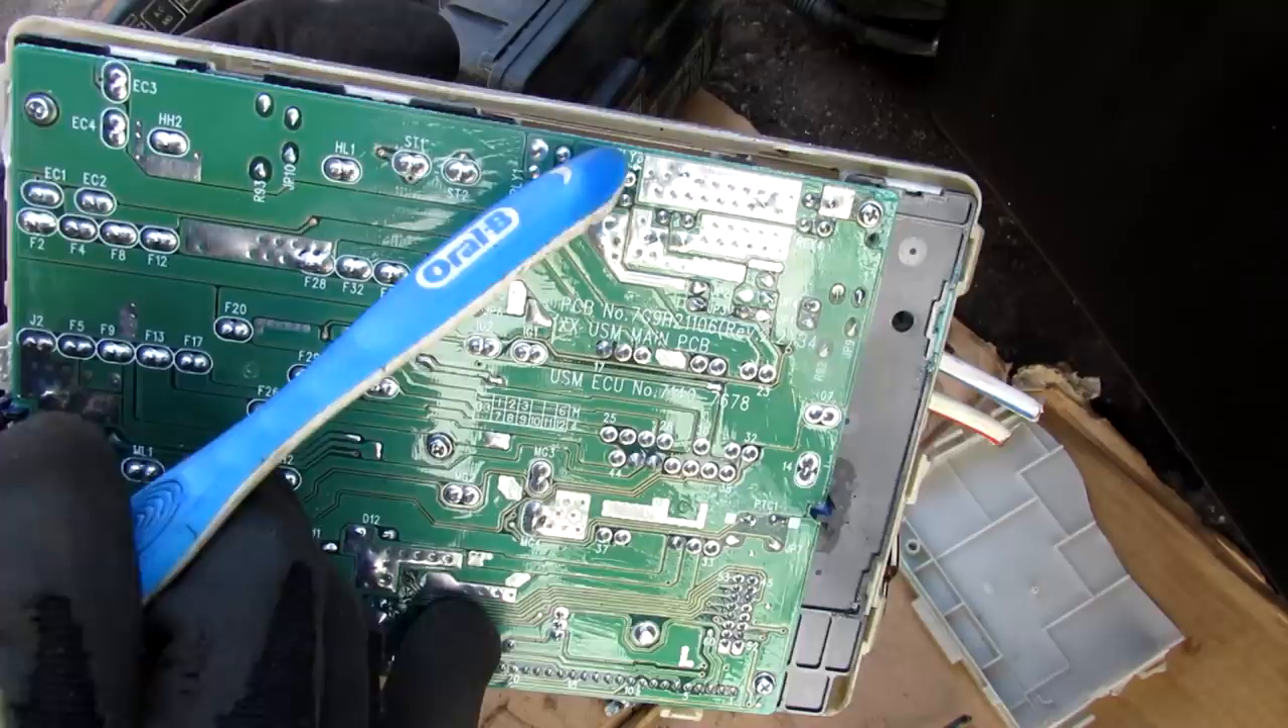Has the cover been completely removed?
Yes.